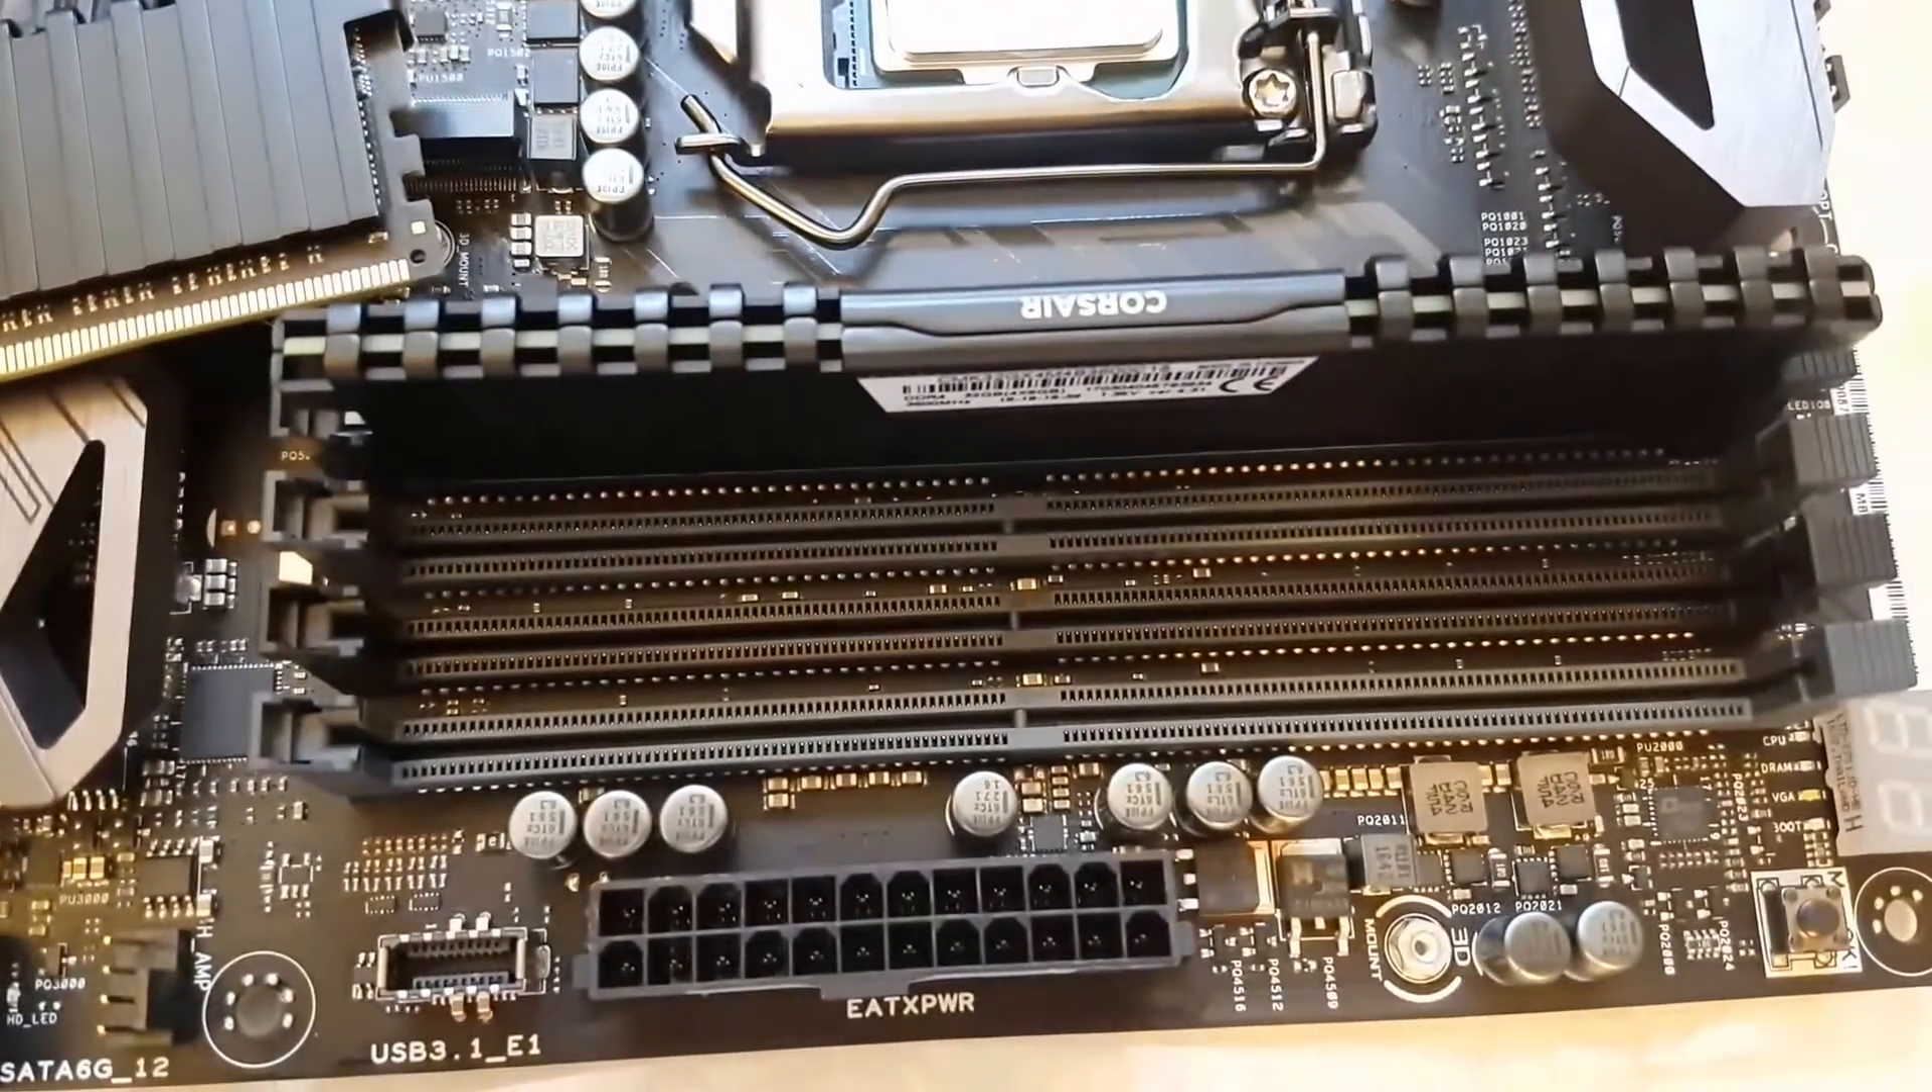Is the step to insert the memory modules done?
No.